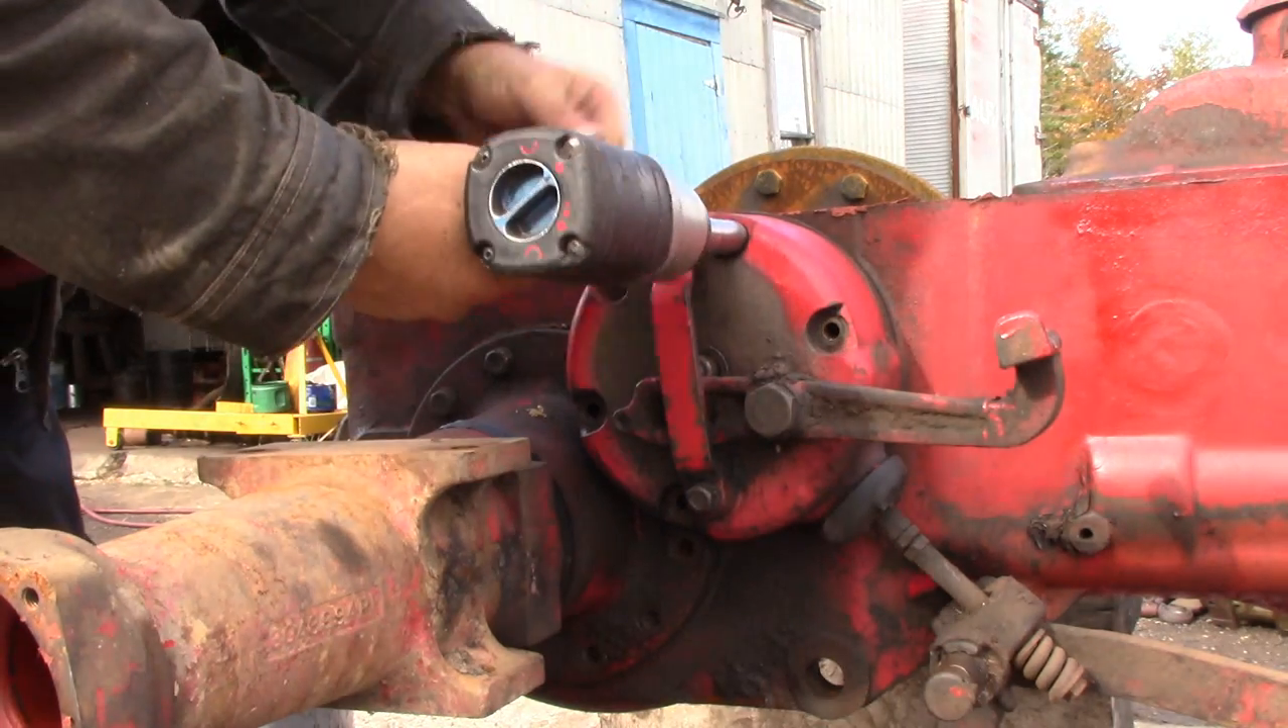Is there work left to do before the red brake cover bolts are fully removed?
Yes.